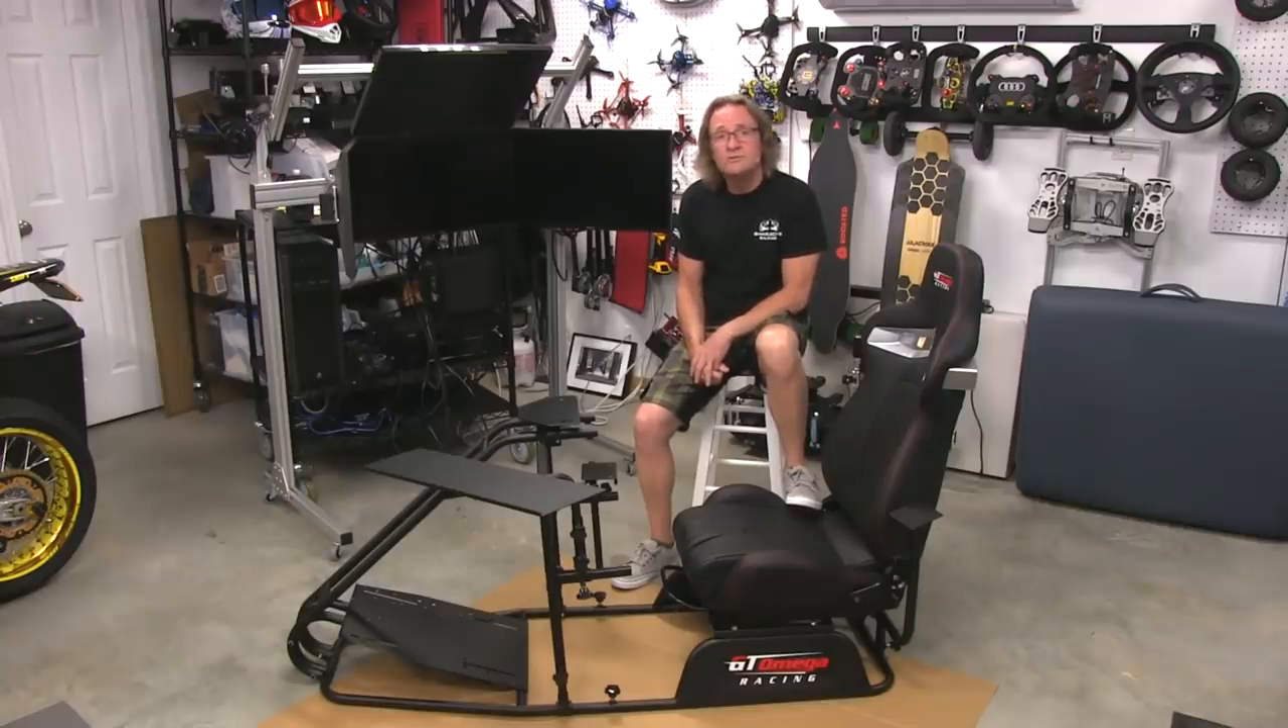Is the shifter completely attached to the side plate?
No.